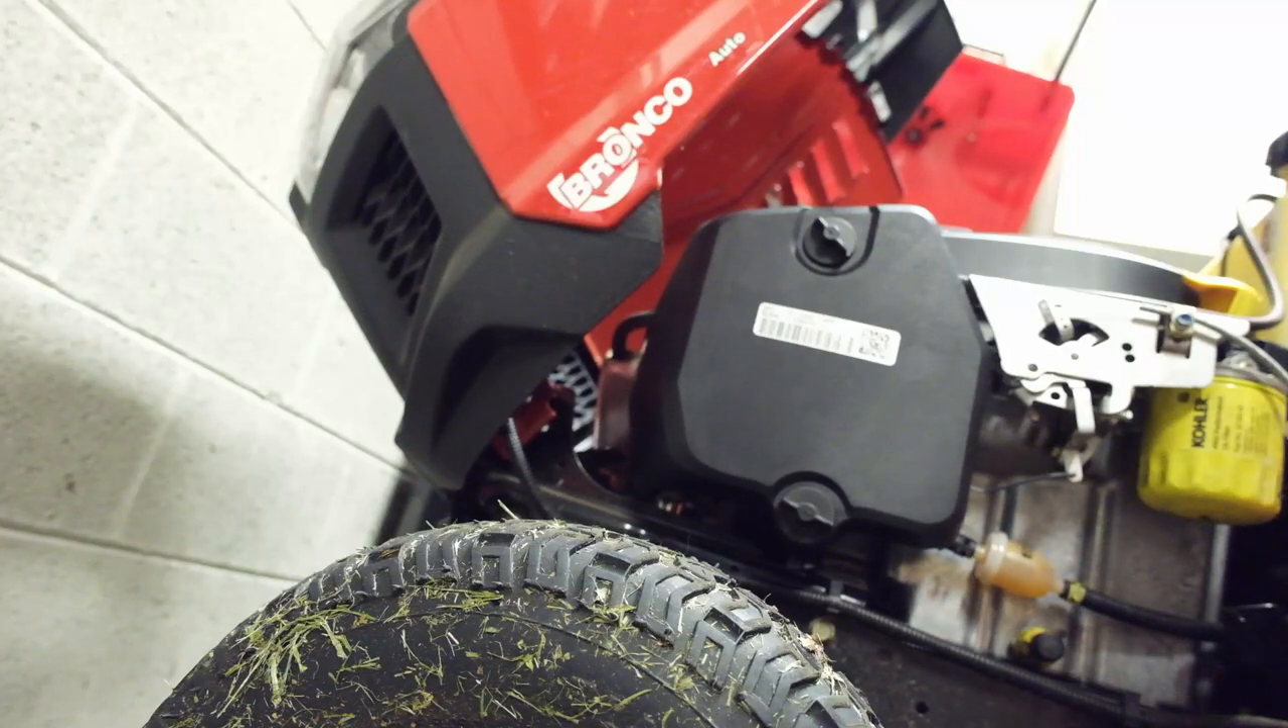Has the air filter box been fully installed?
Yes.